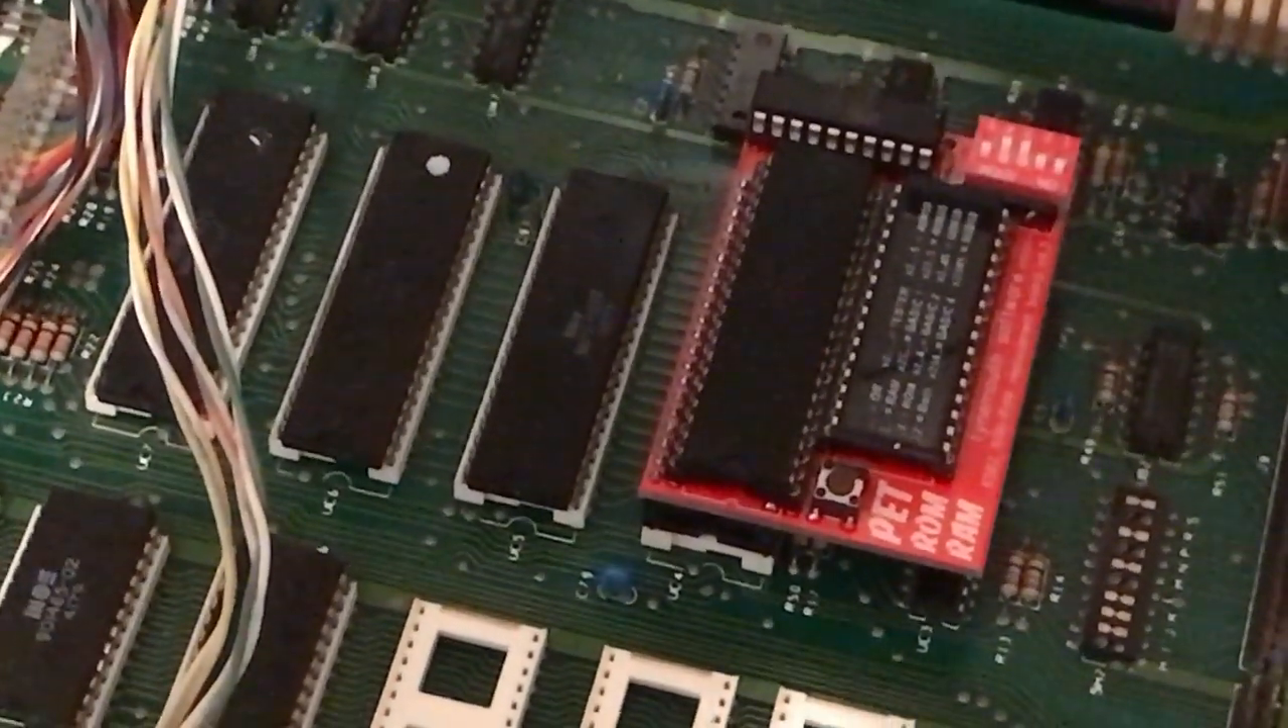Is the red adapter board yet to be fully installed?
No.